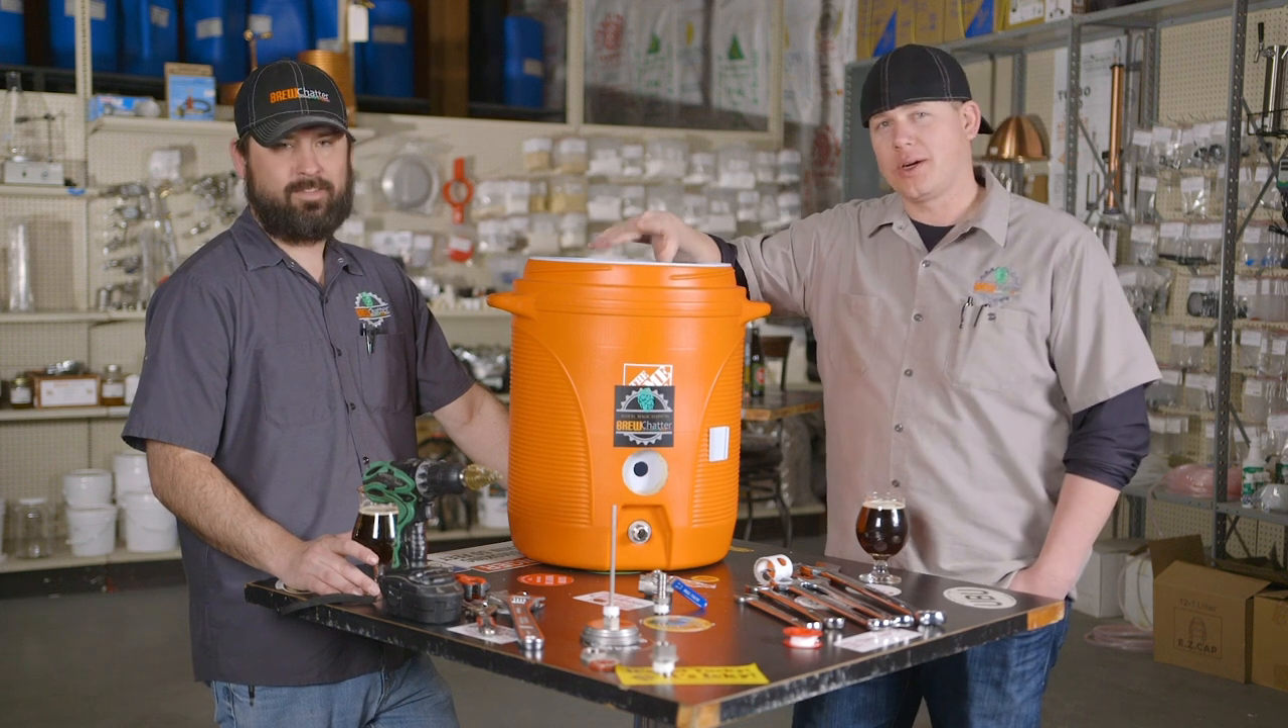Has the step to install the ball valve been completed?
No.